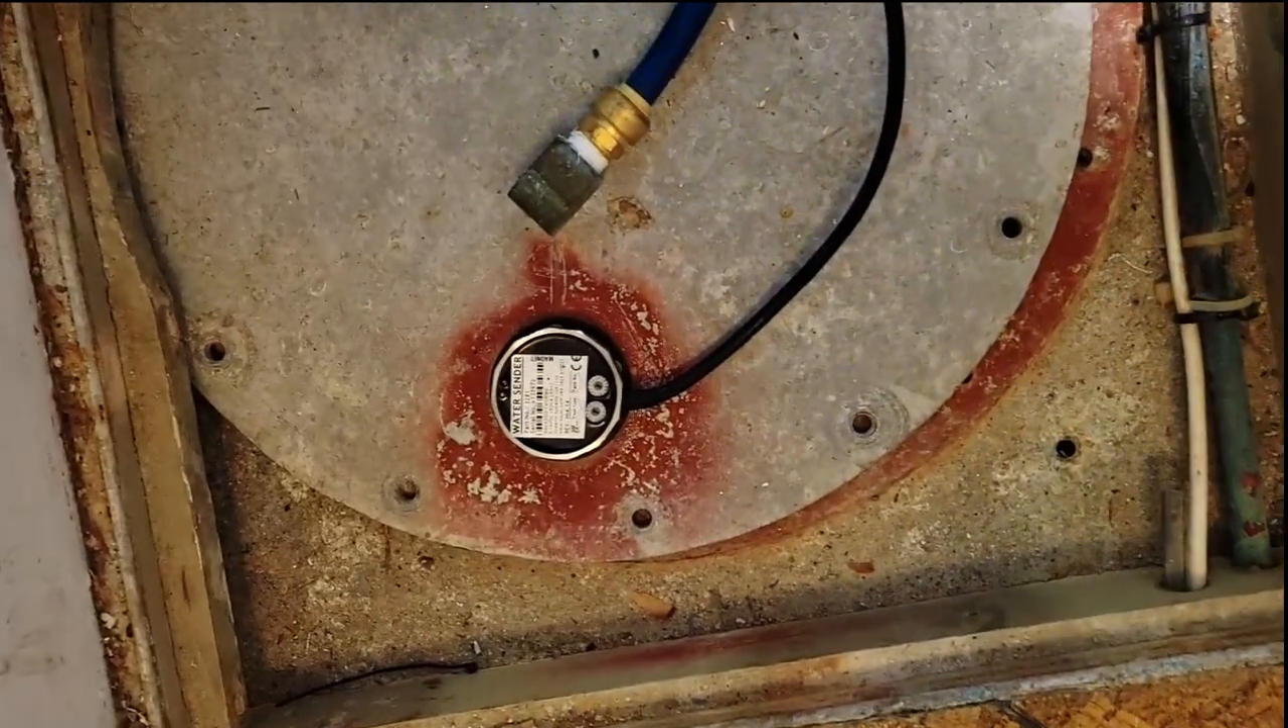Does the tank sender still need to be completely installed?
No.